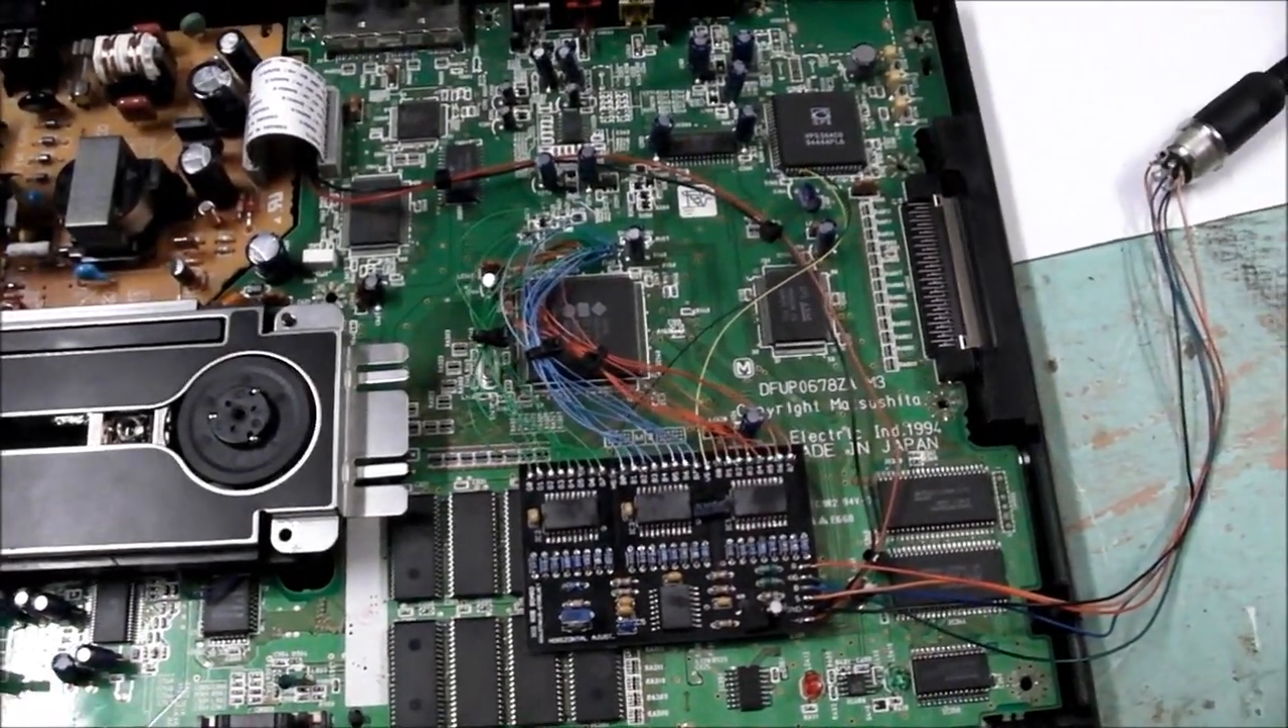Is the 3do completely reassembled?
No.